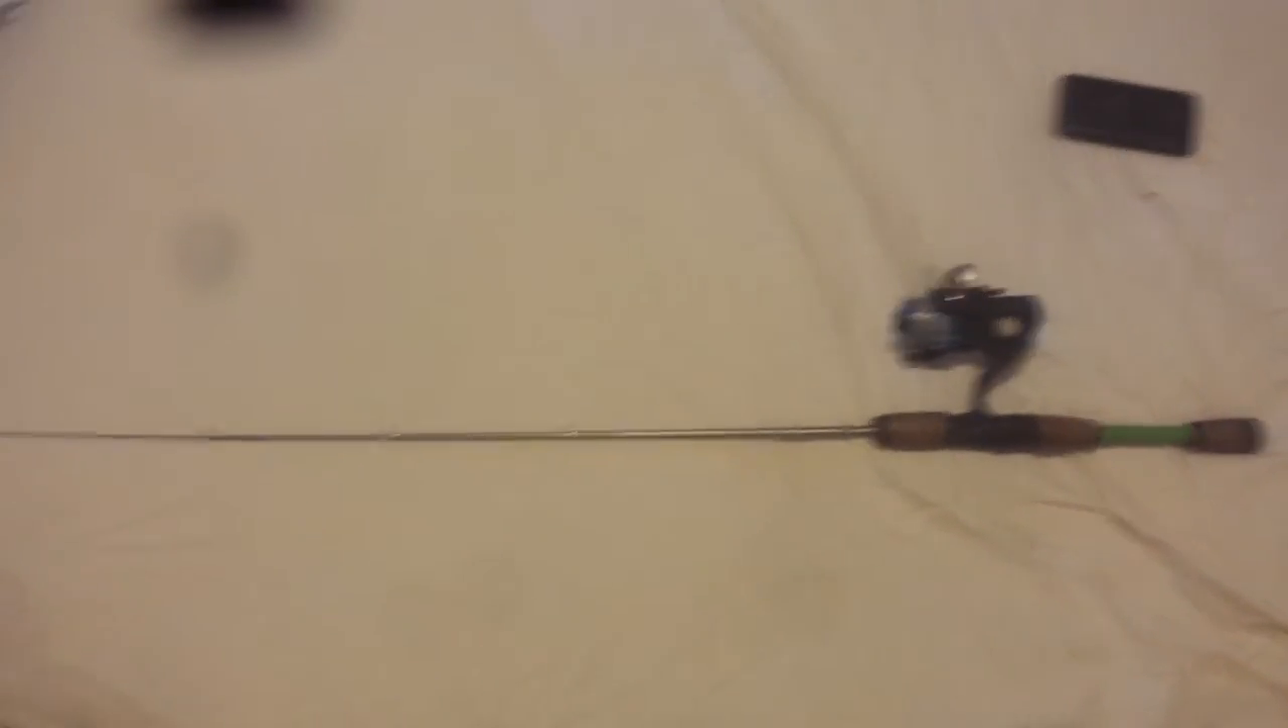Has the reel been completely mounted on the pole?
Yes.